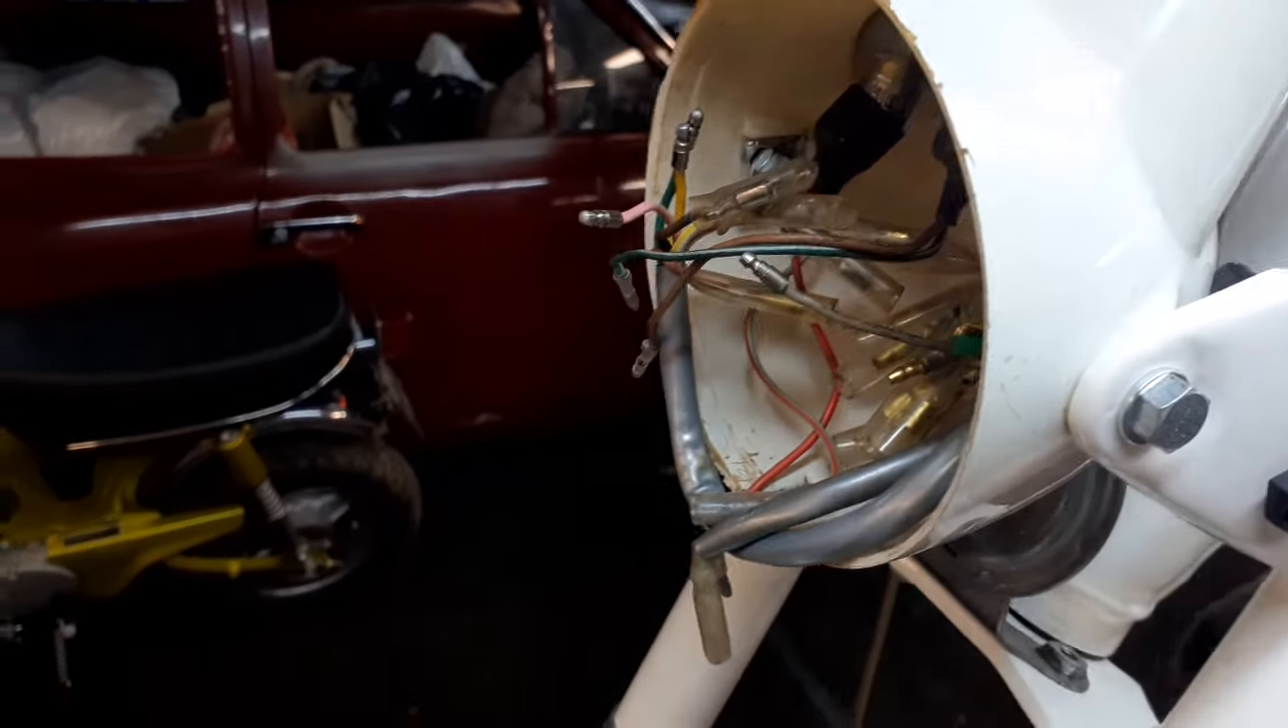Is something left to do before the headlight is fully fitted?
Yes.